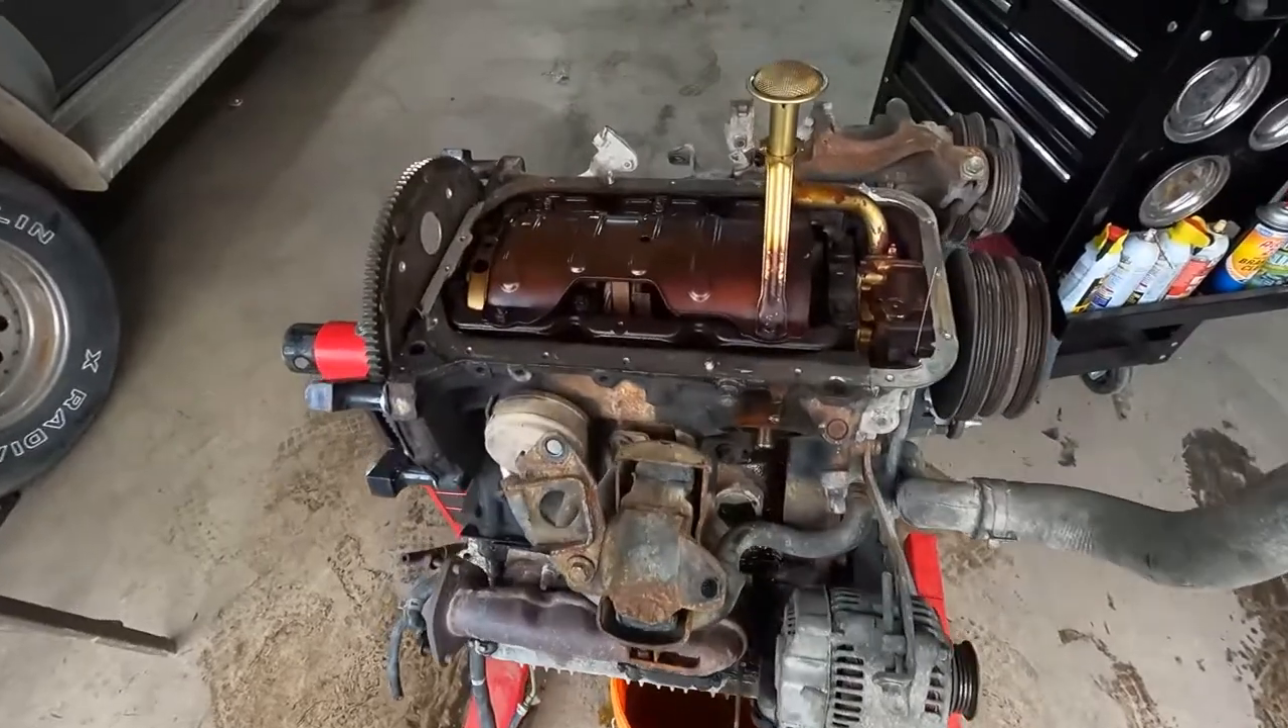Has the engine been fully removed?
Yes.